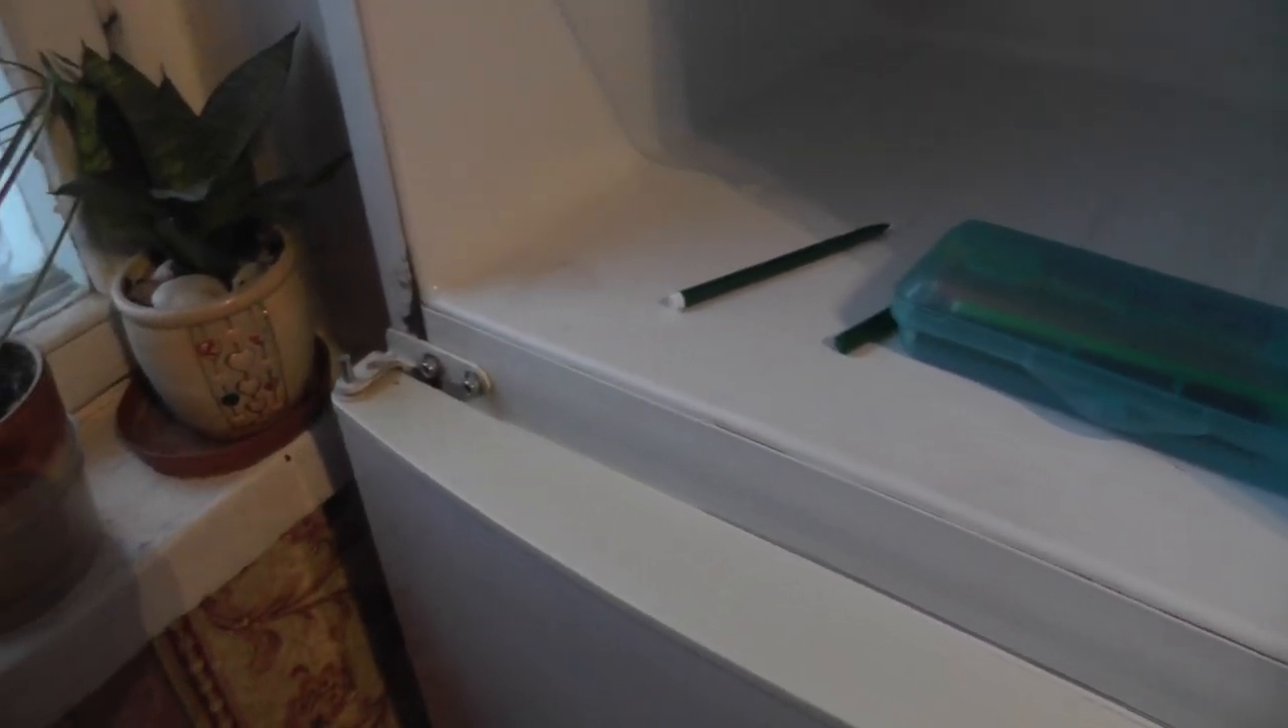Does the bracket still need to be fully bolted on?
No.